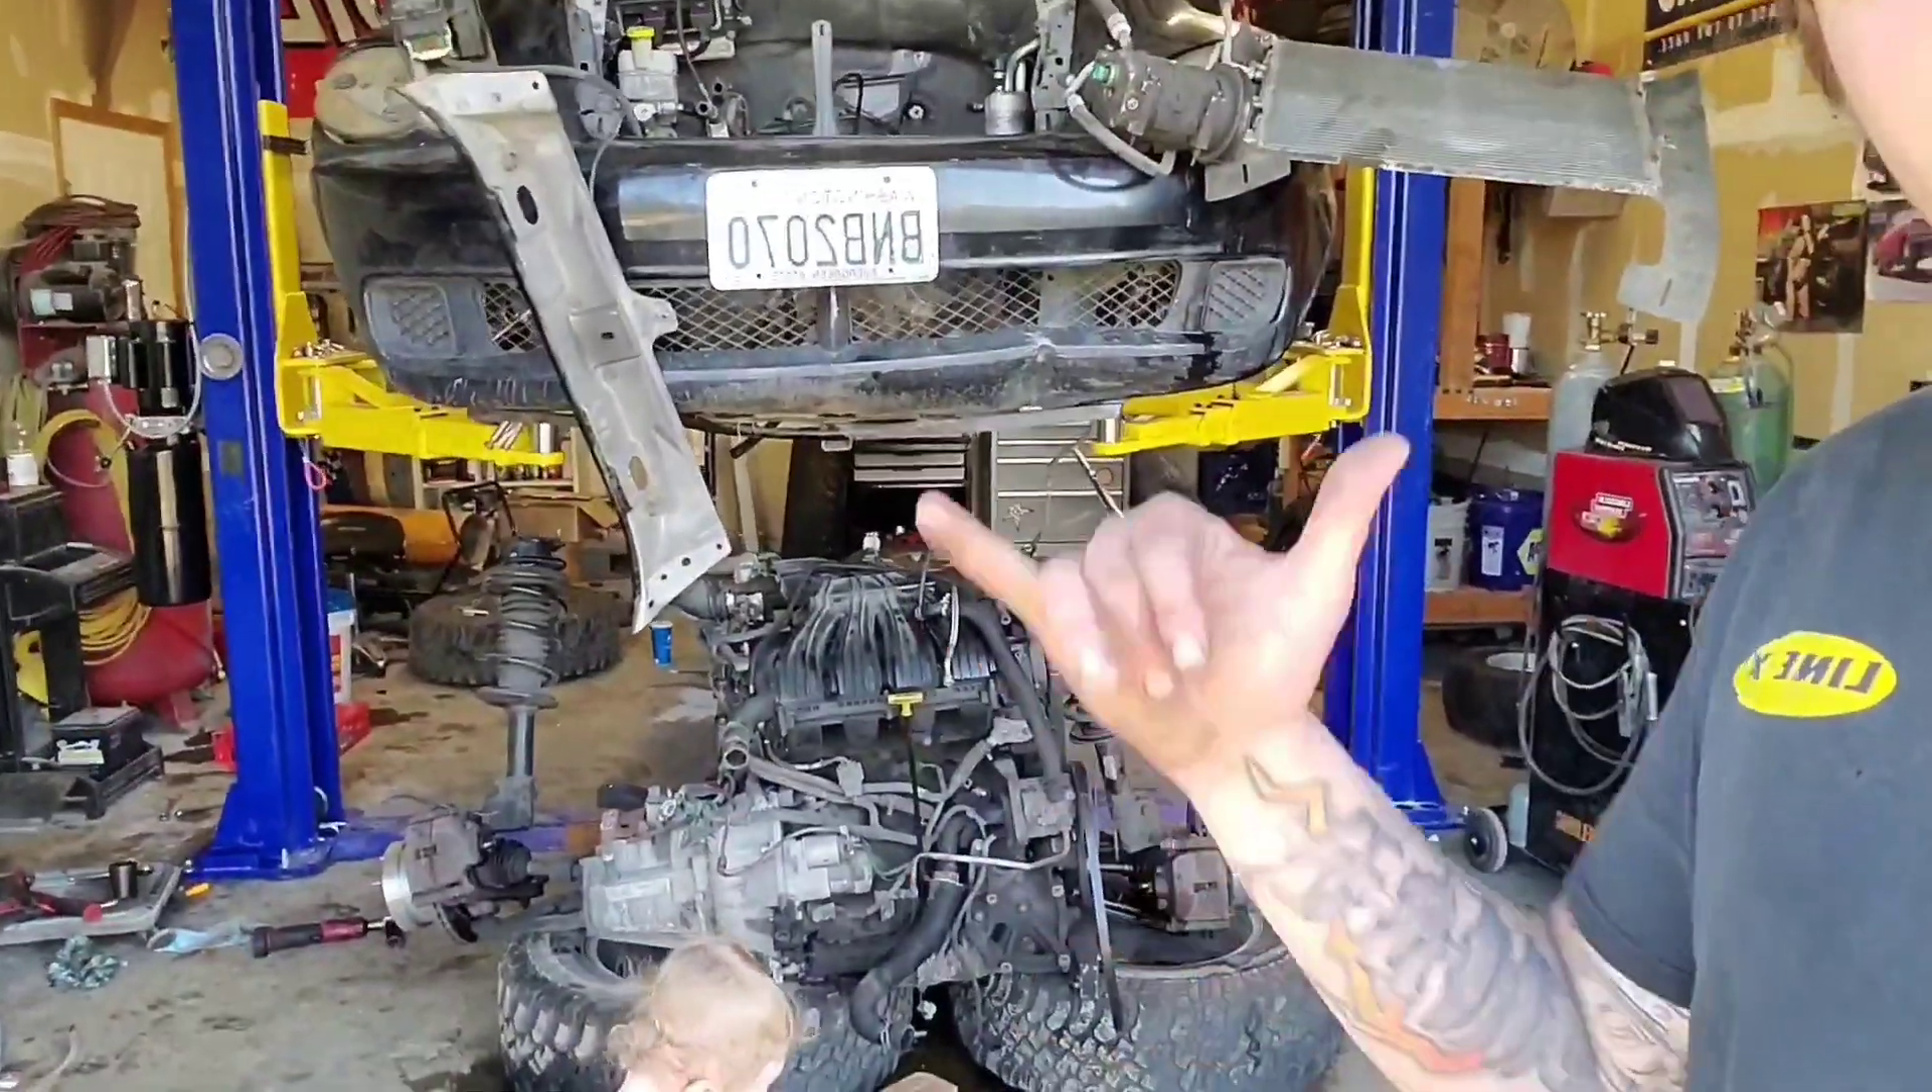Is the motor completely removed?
Yes.